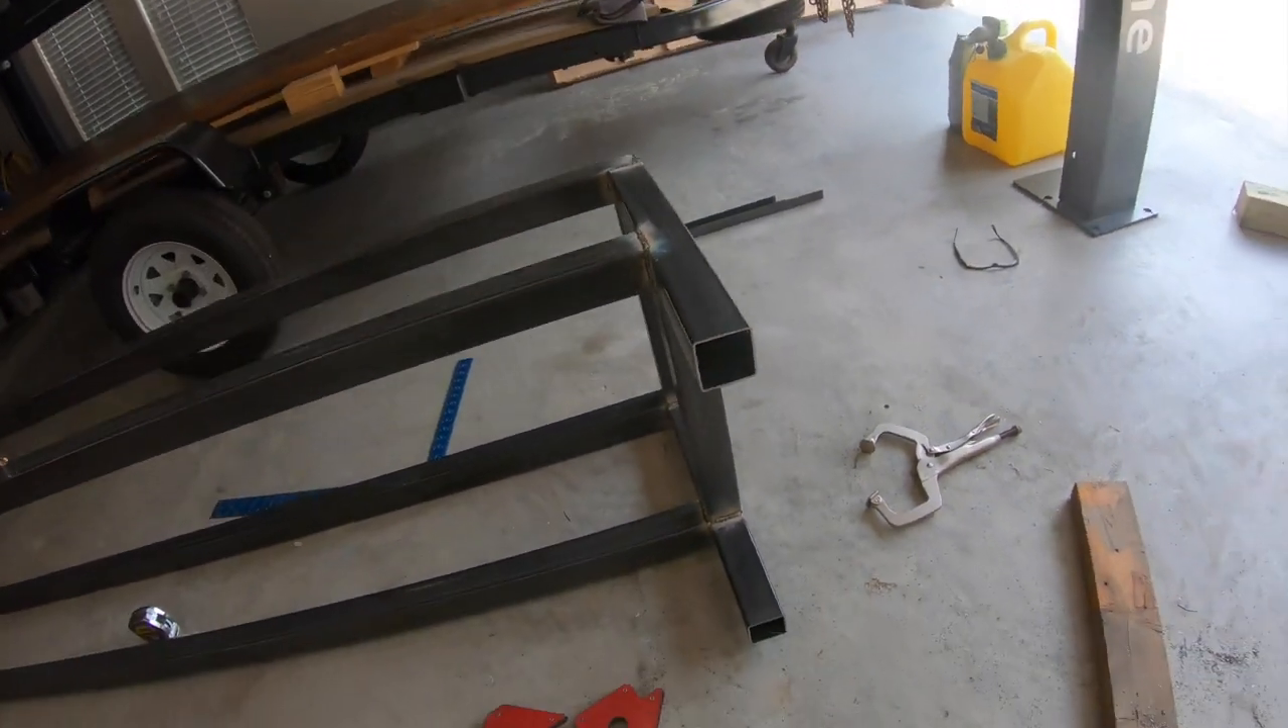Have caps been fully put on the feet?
No.